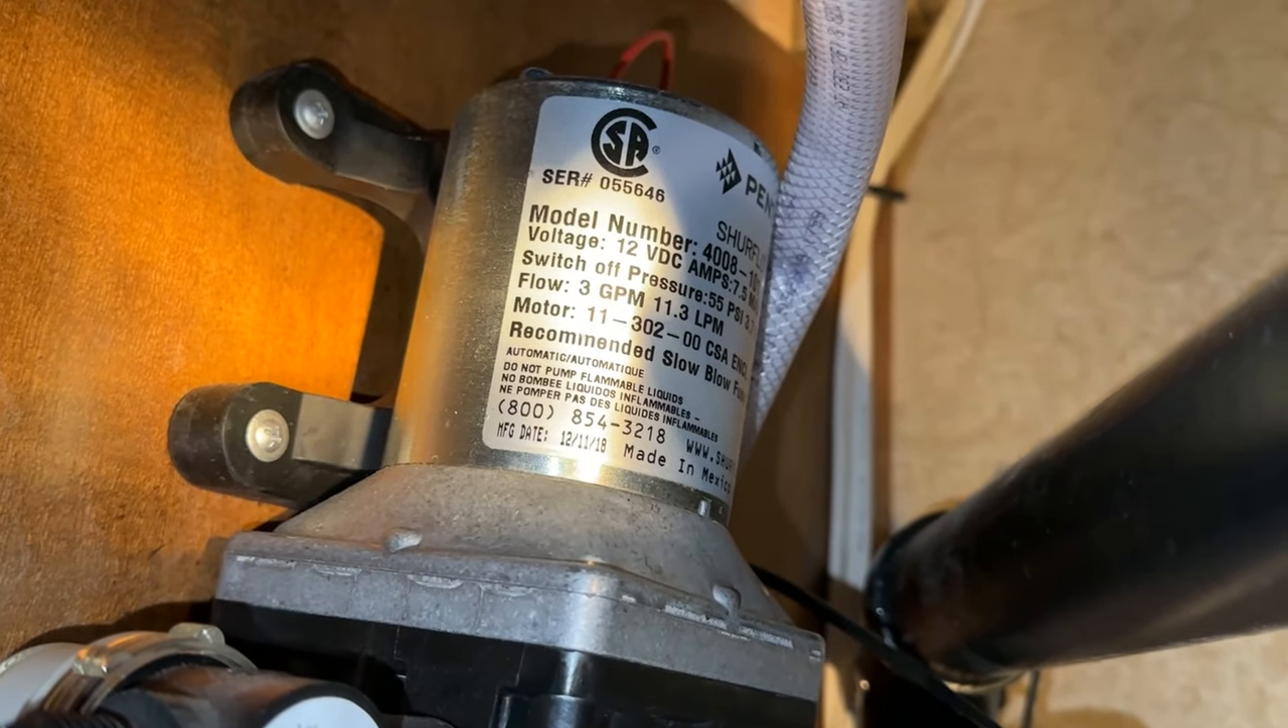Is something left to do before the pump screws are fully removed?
Yes.